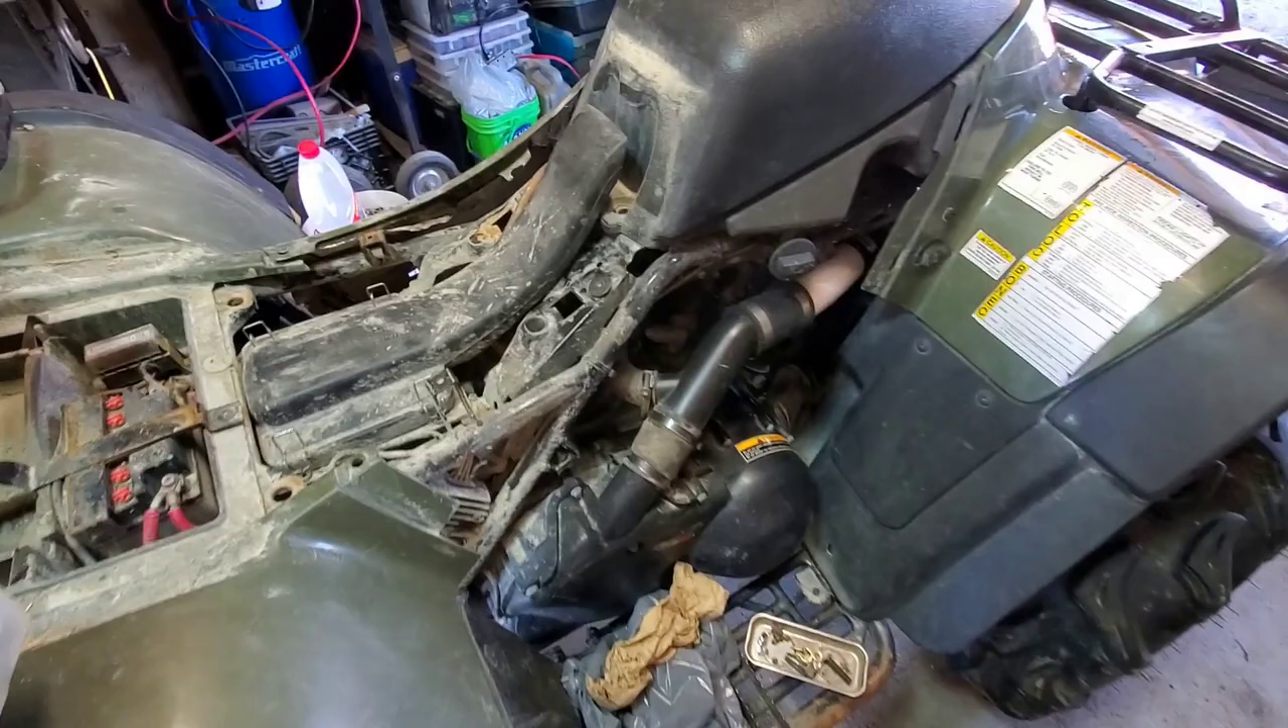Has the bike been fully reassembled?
No.